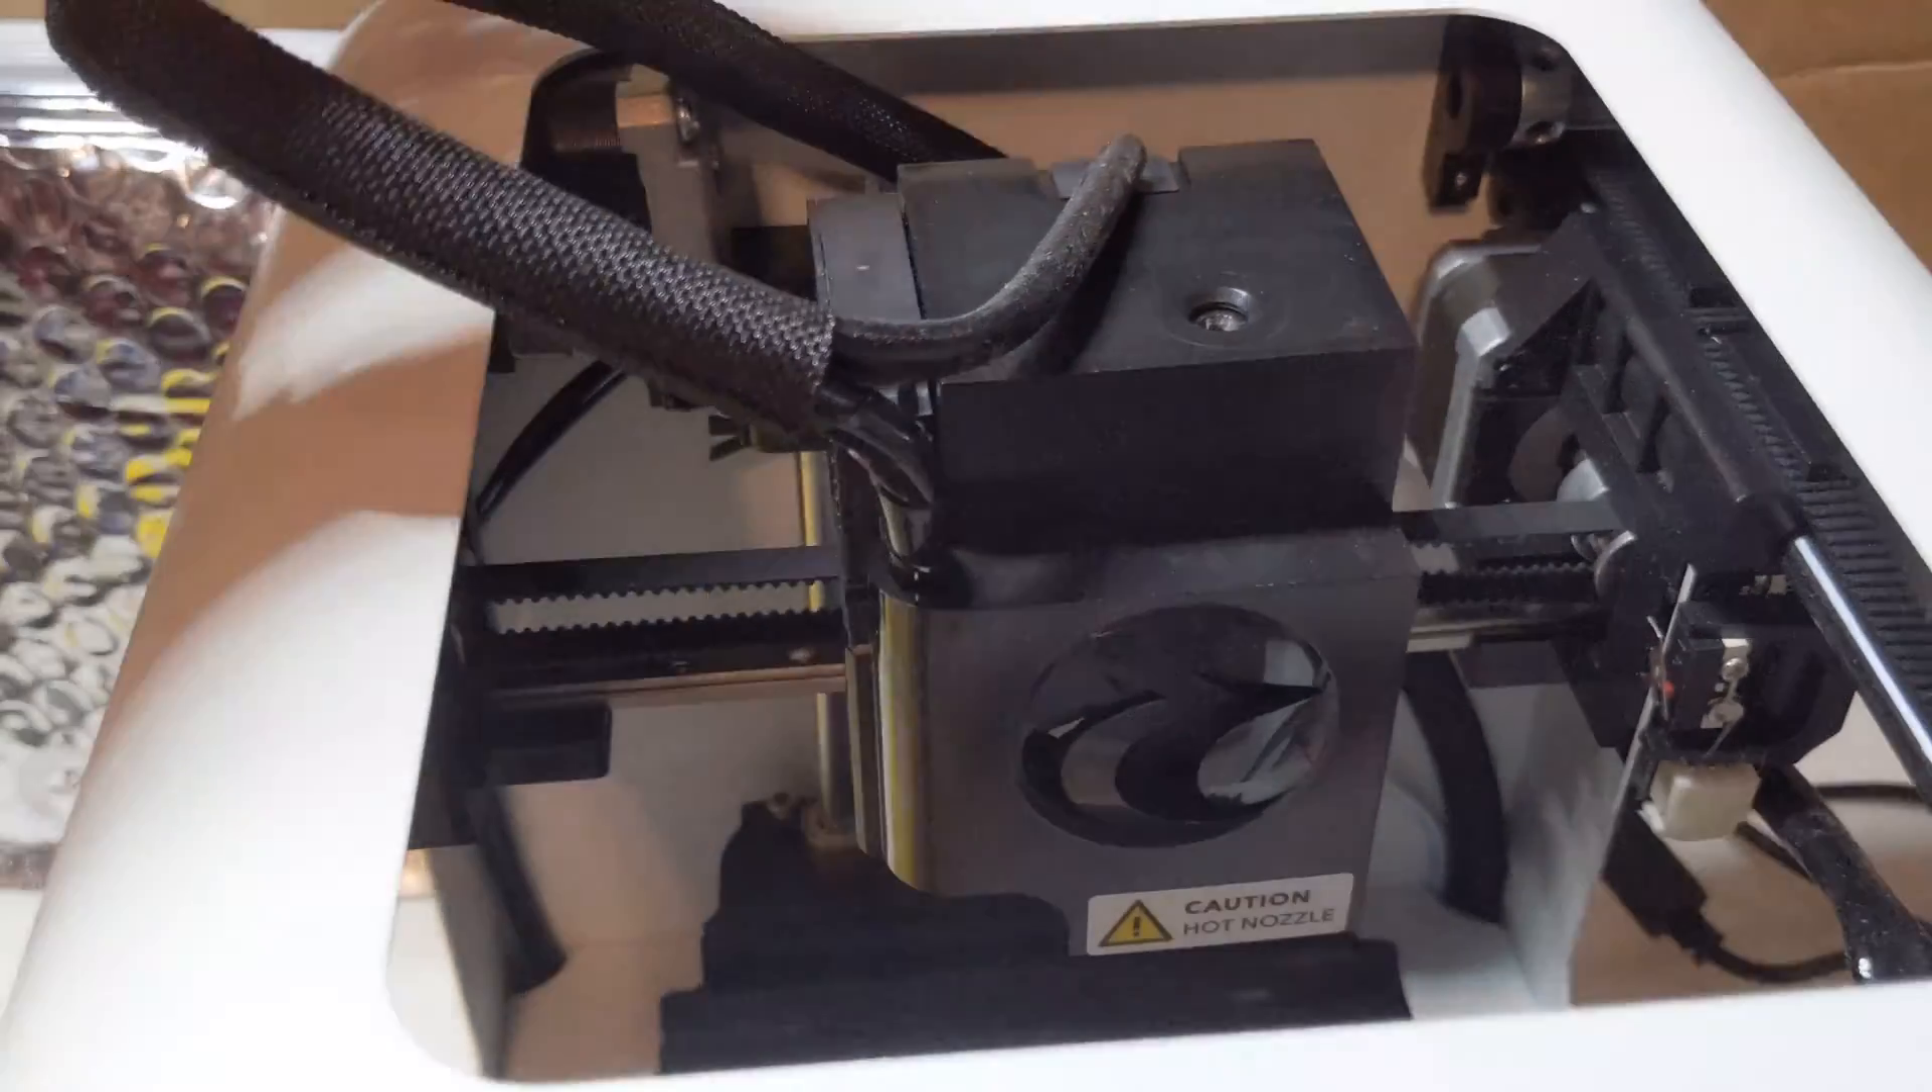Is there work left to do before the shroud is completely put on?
No.